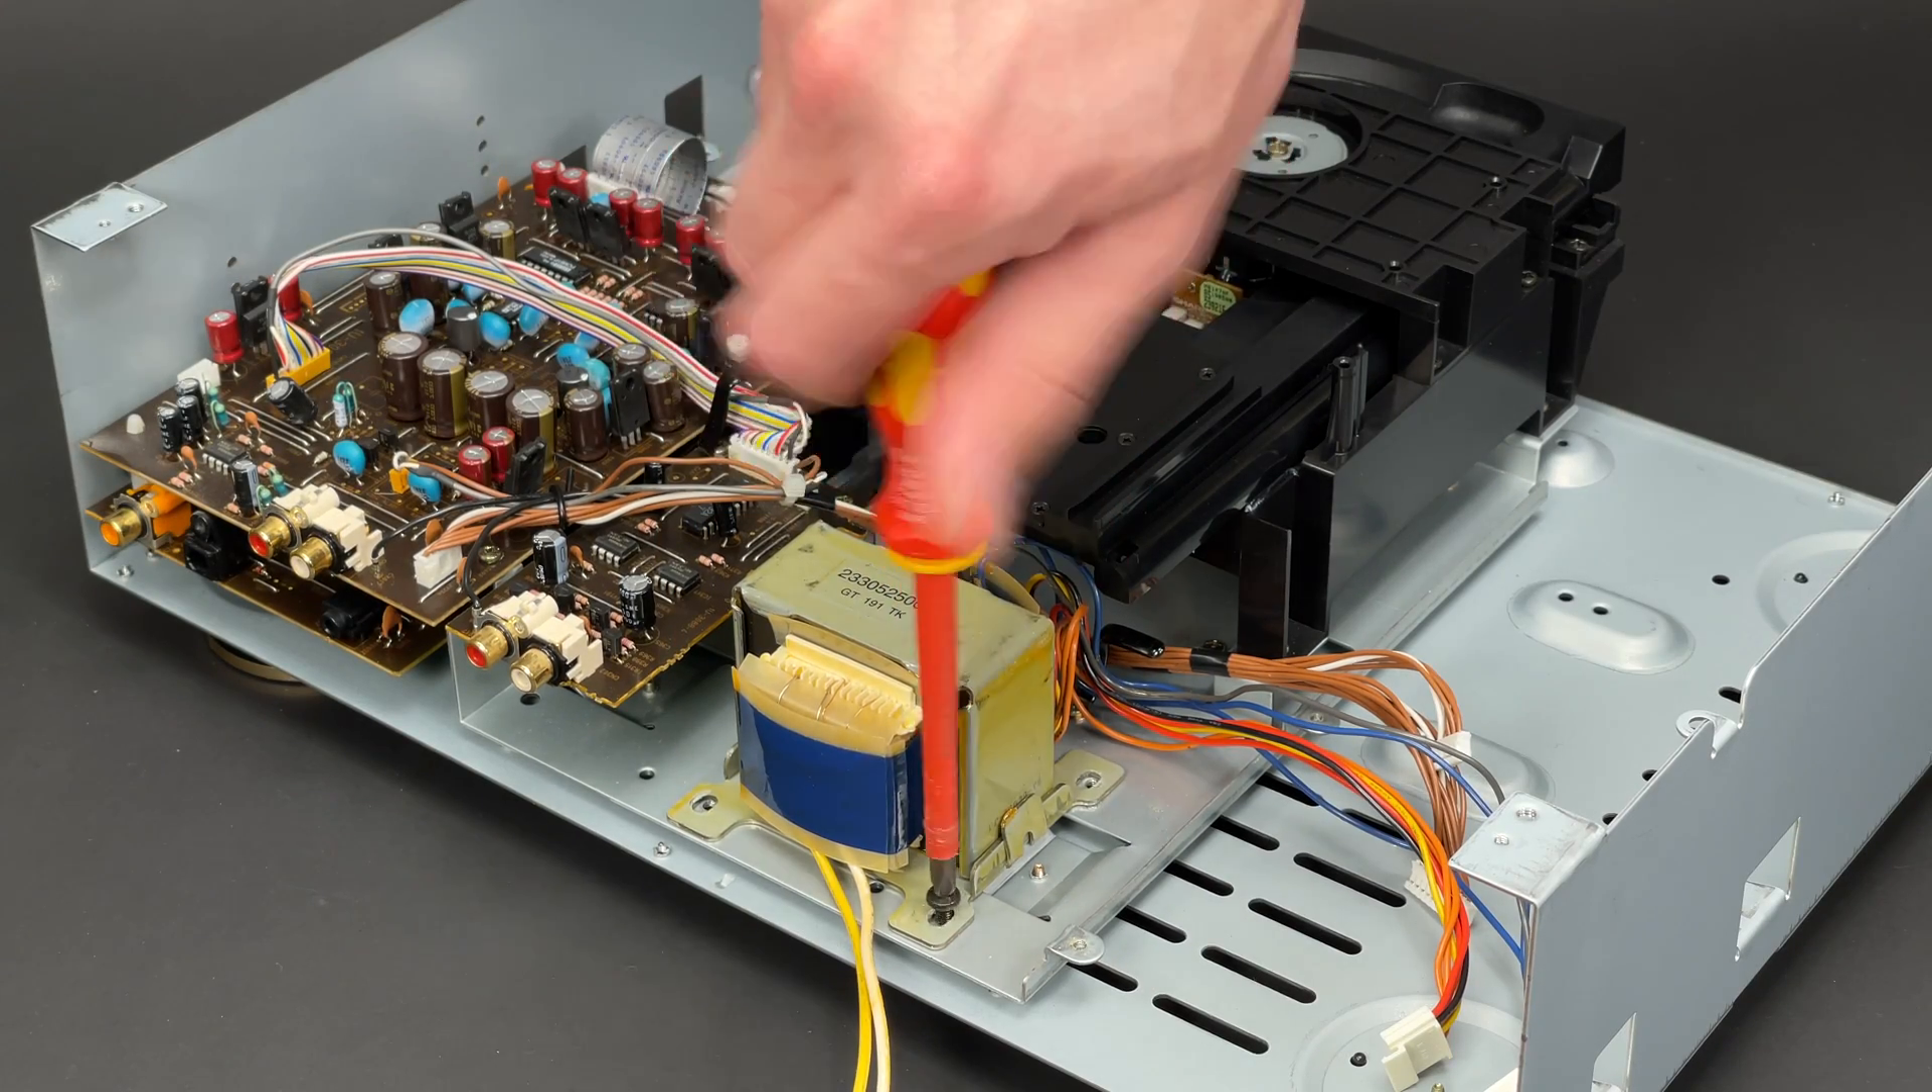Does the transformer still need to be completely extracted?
Yes.